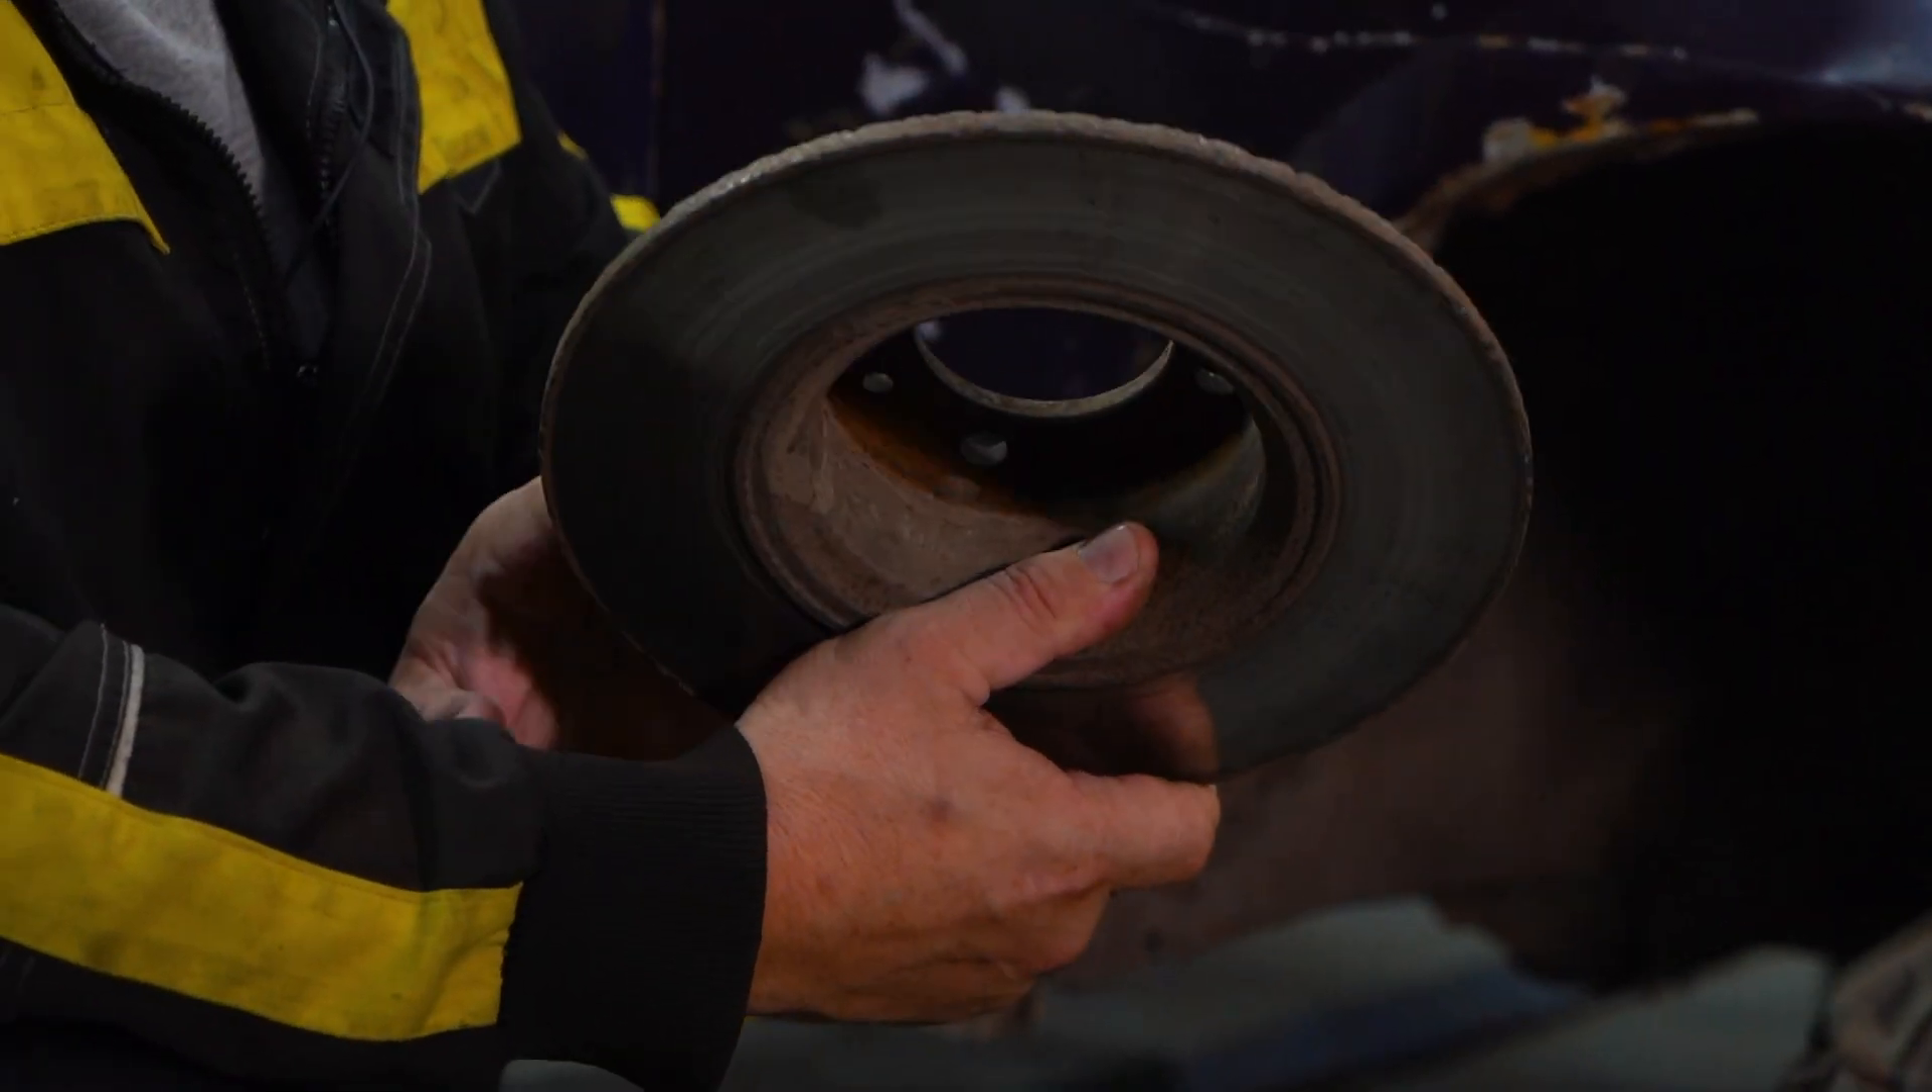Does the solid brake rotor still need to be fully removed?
No.